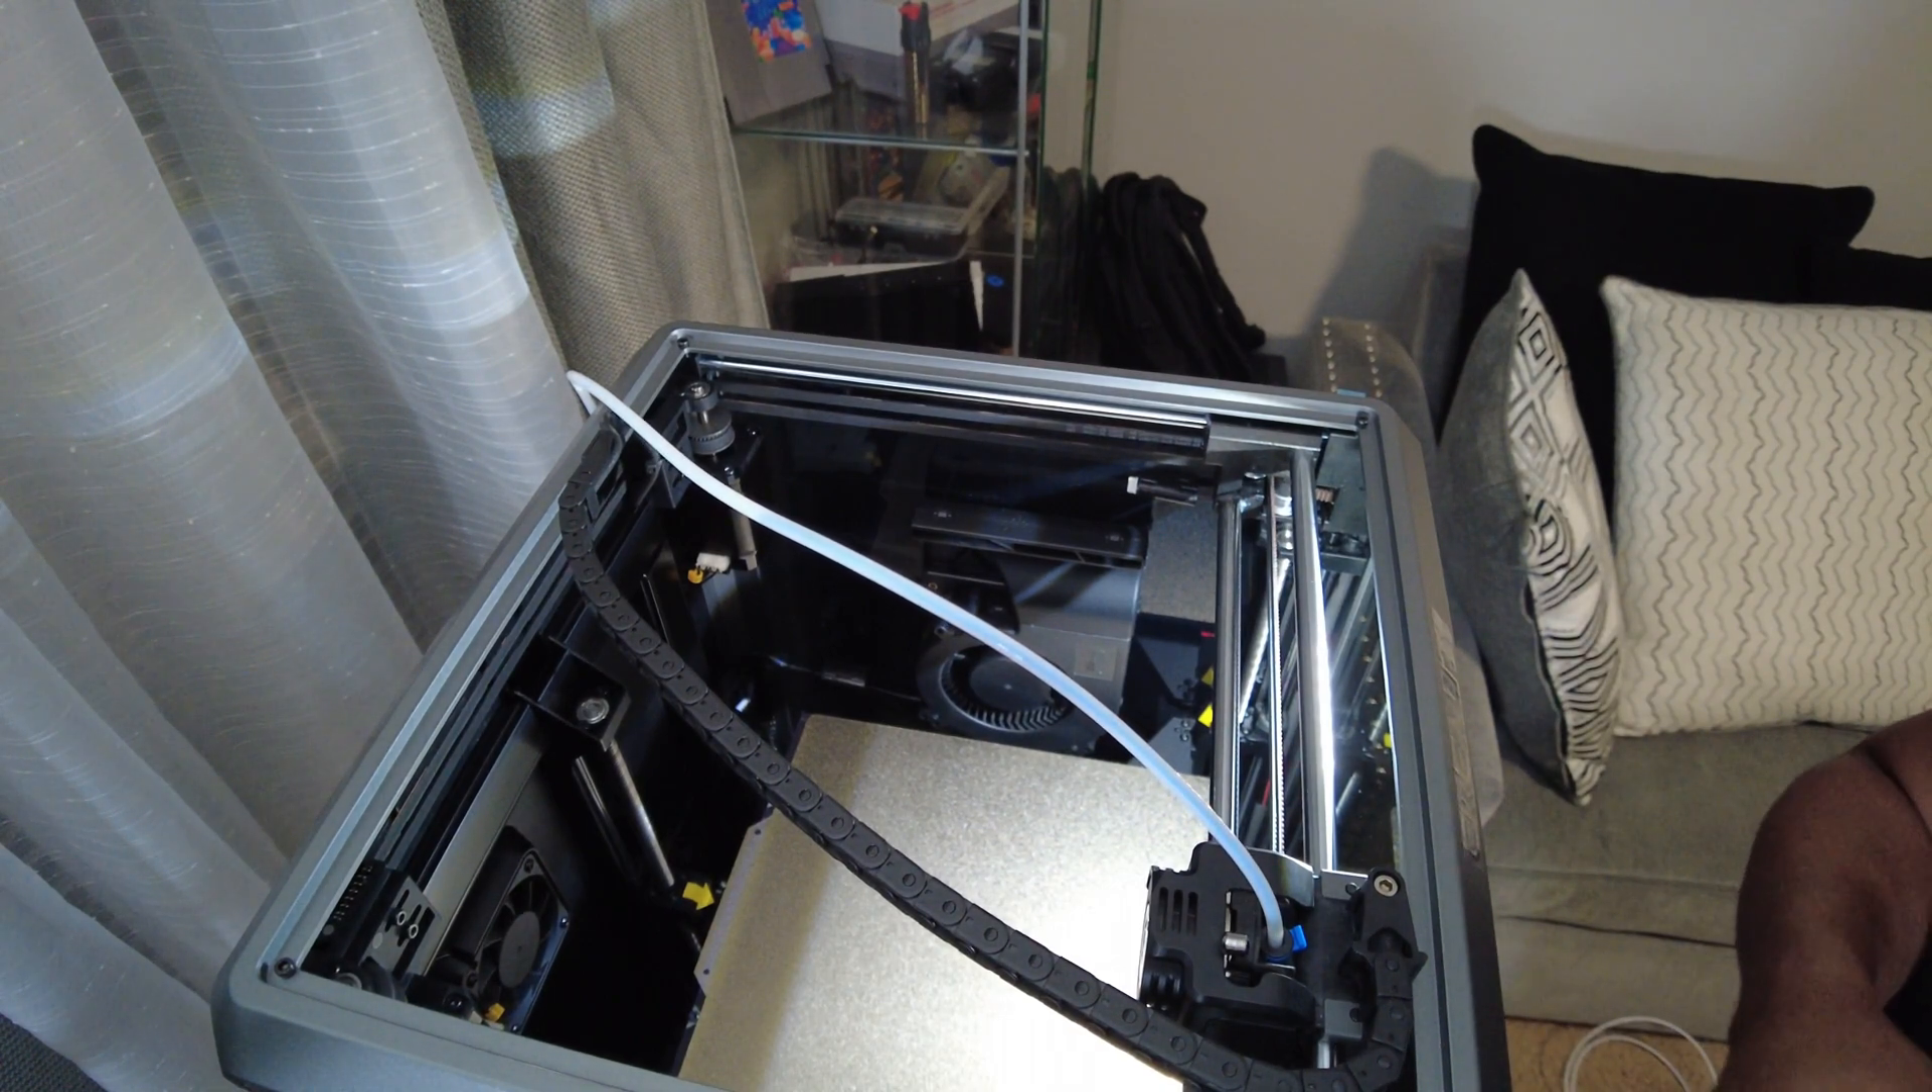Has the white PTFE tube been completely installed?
Yes.